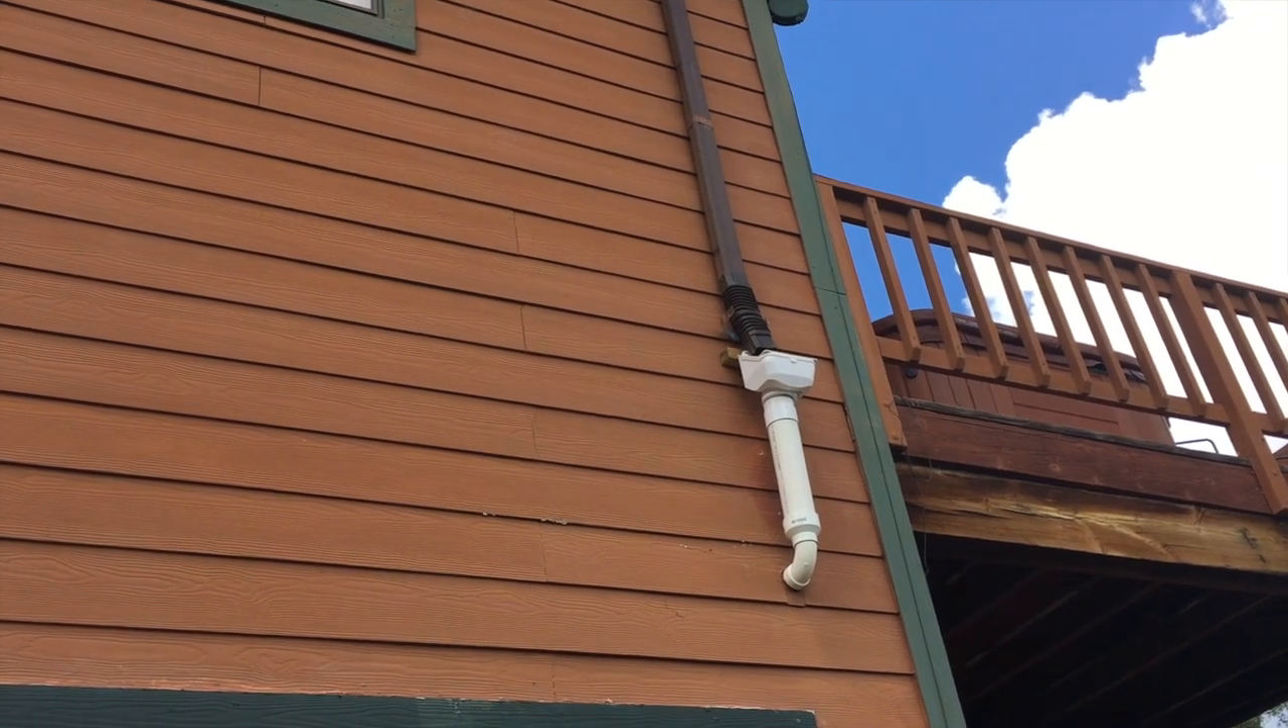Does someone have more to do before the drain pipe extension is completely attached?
No.